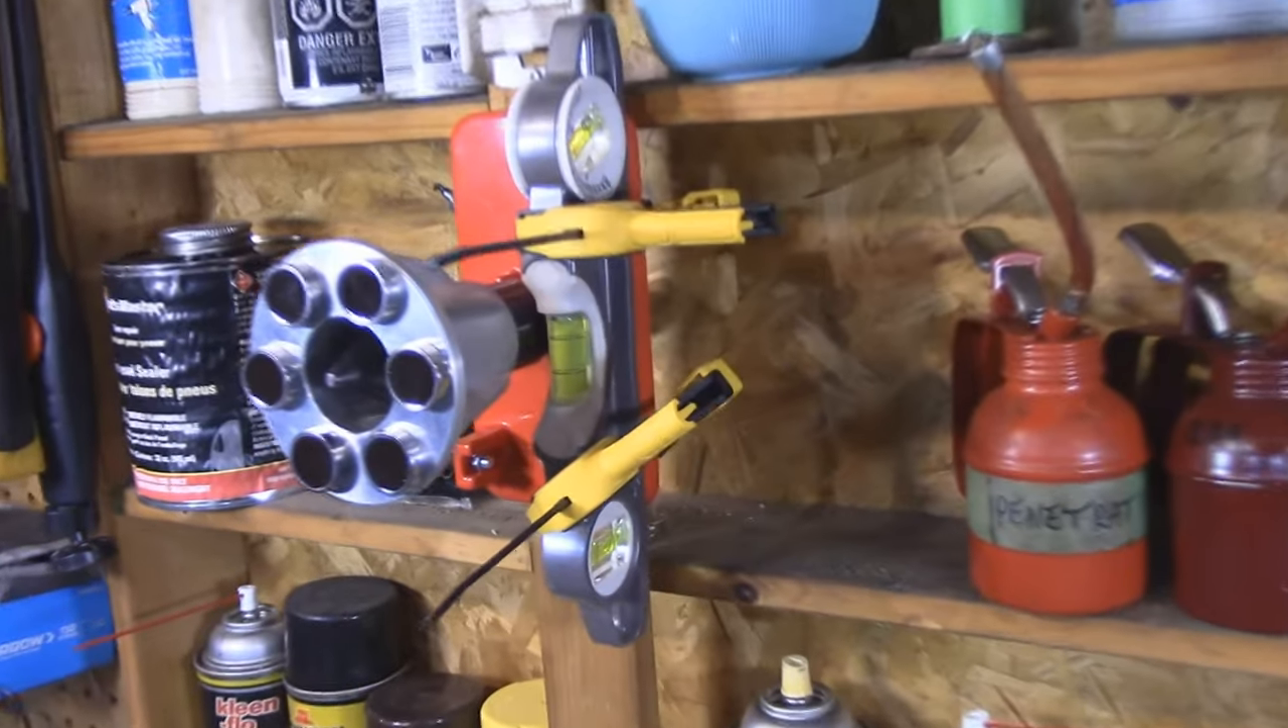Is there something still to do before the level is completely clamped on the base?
No.